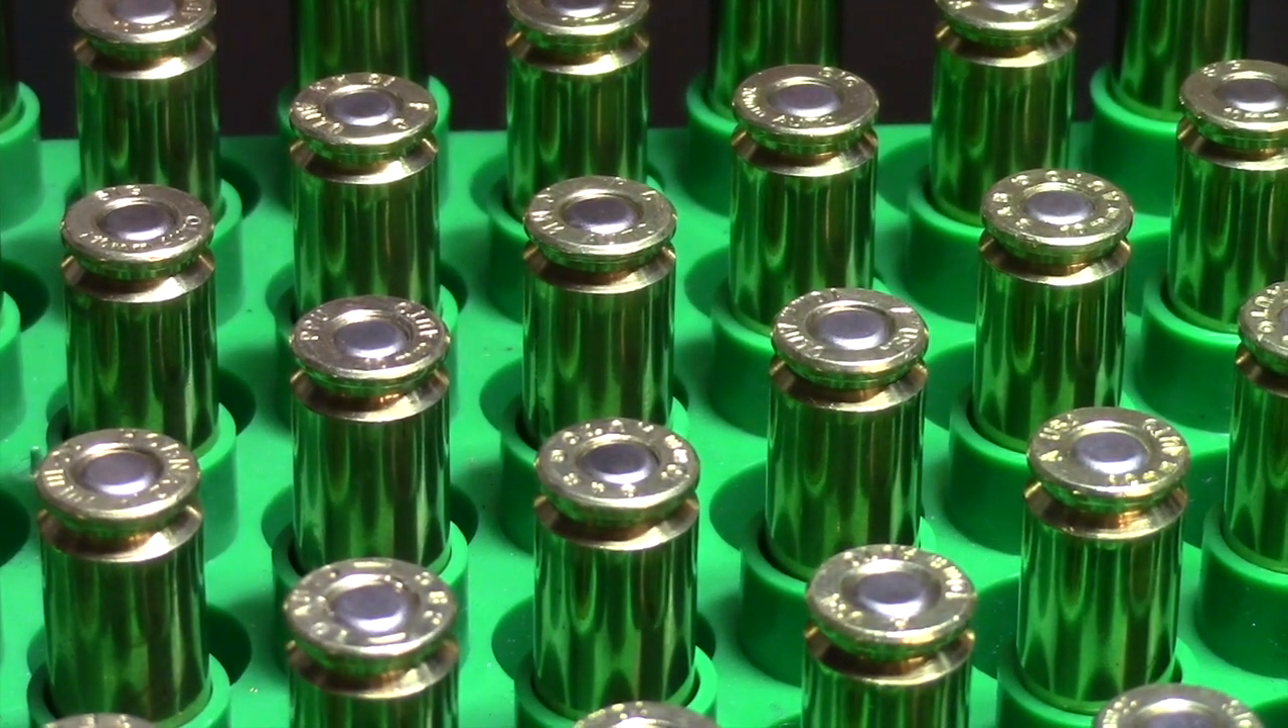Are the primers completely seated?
Yes.